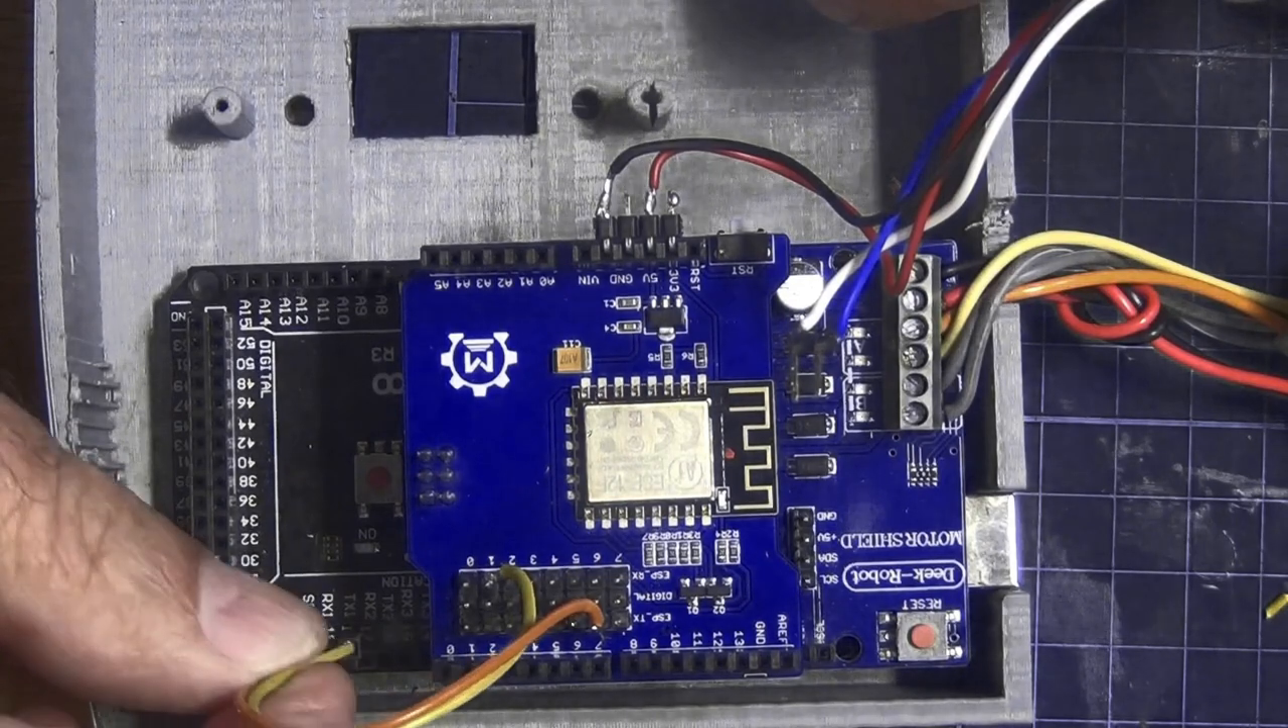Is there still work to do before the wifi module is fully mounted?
No.